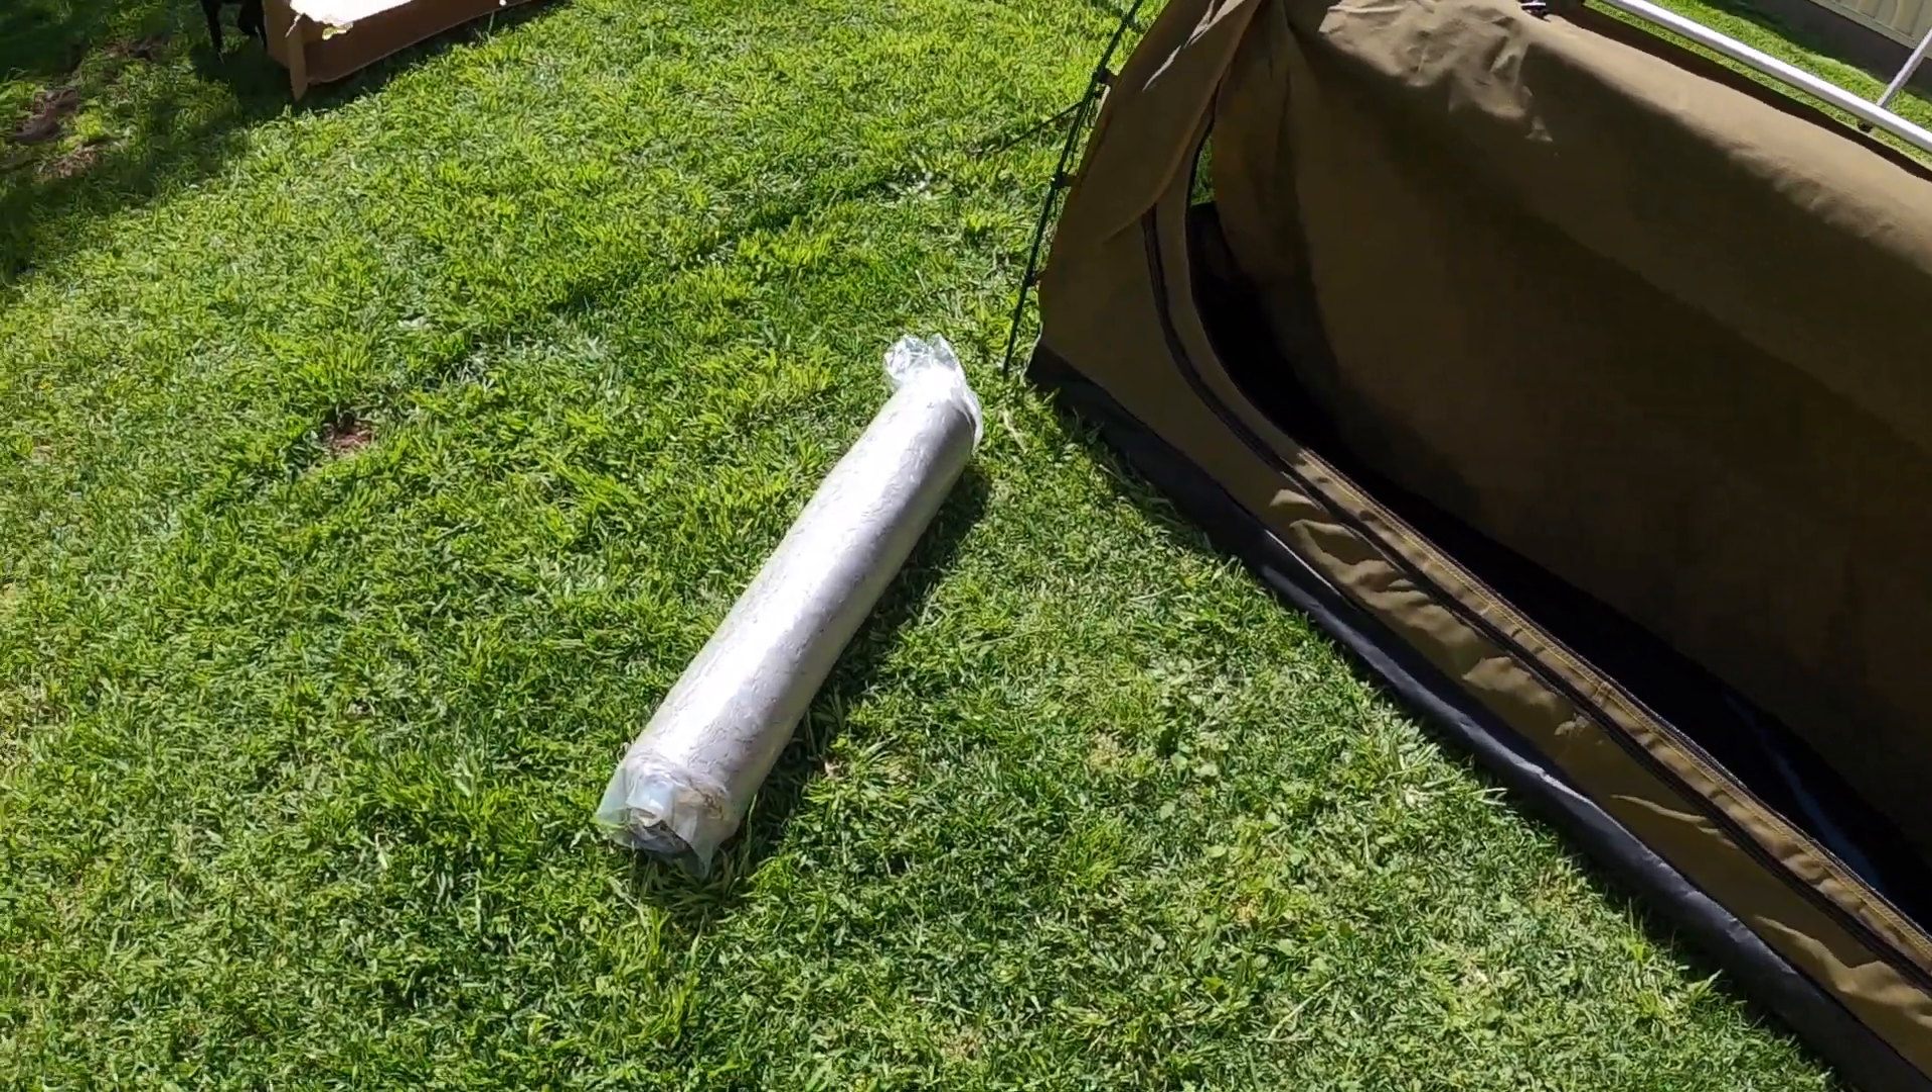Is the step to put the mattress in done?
No.